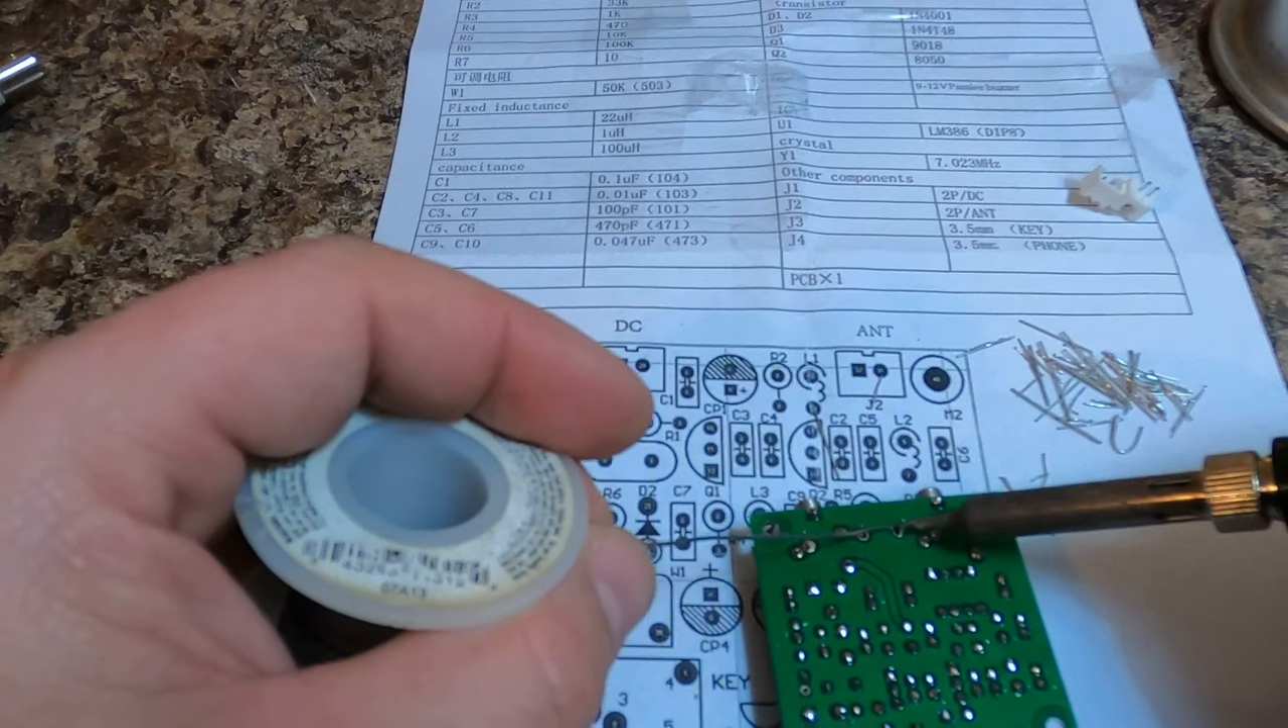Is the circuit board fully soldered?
No.